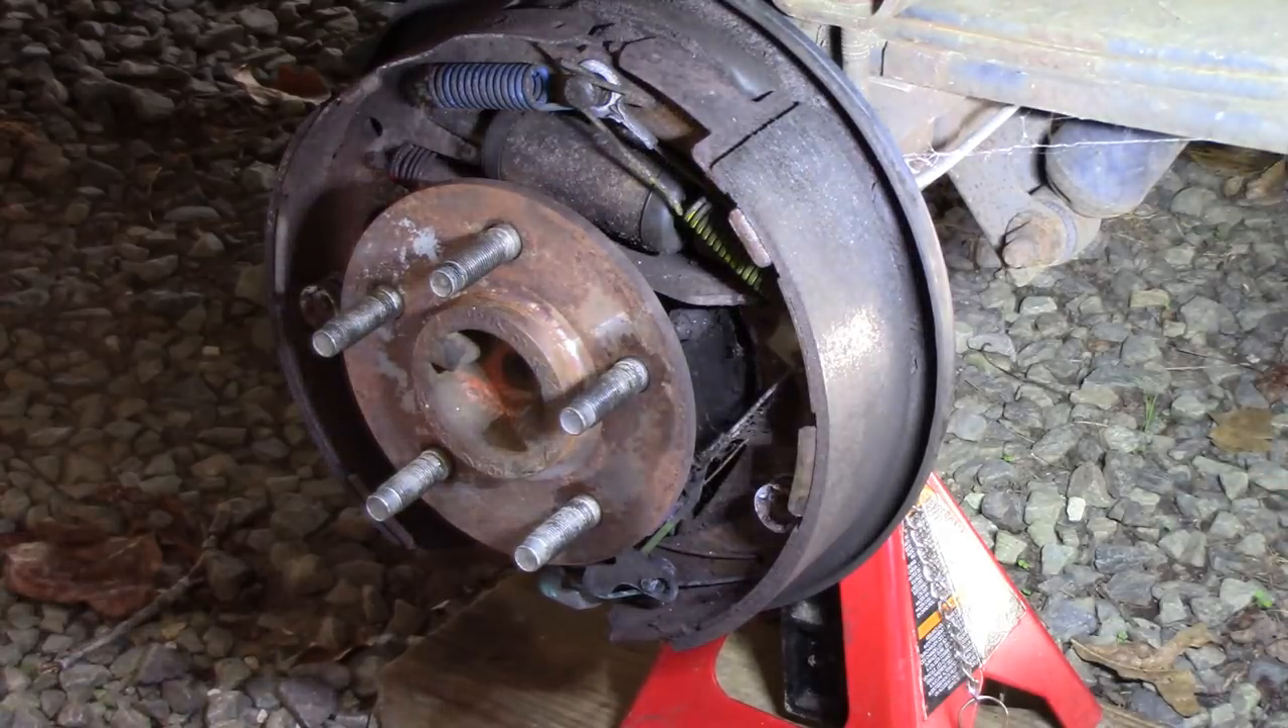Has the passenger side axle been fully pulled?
No.